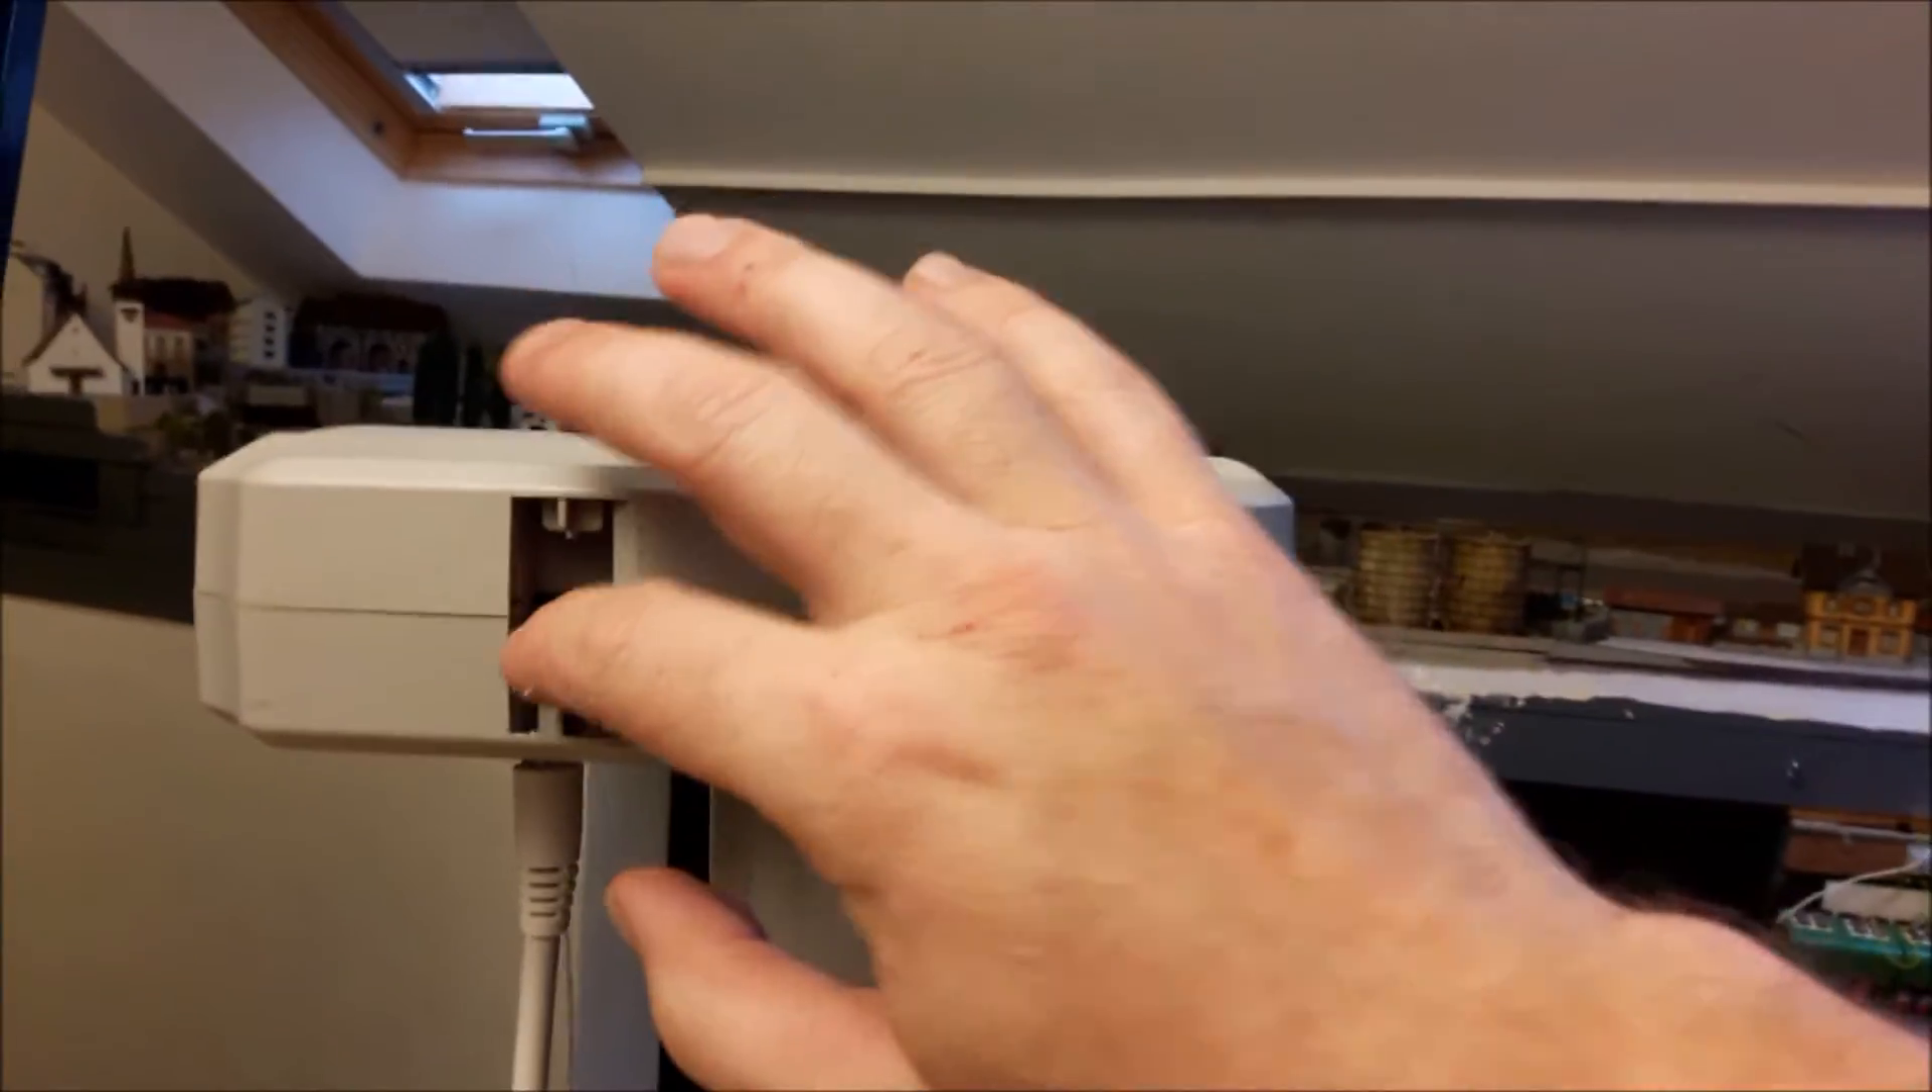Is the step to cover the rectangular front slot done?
No.